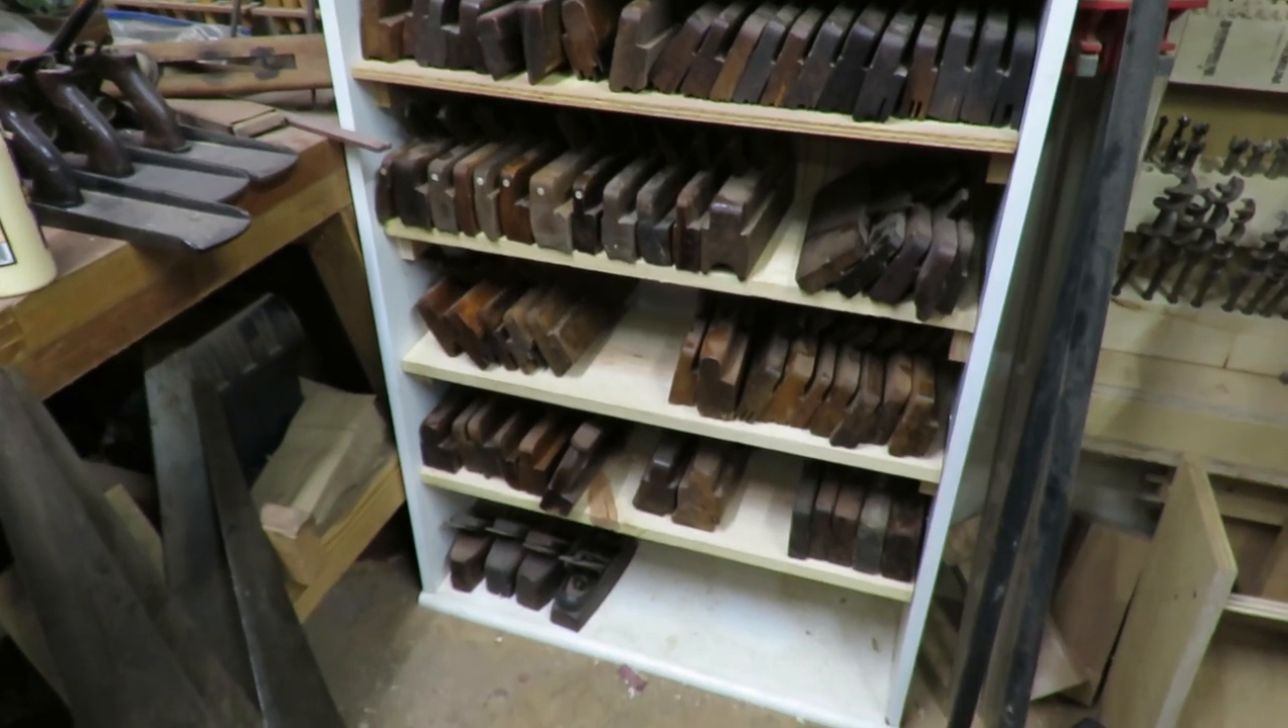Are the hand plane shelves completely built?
Yes.